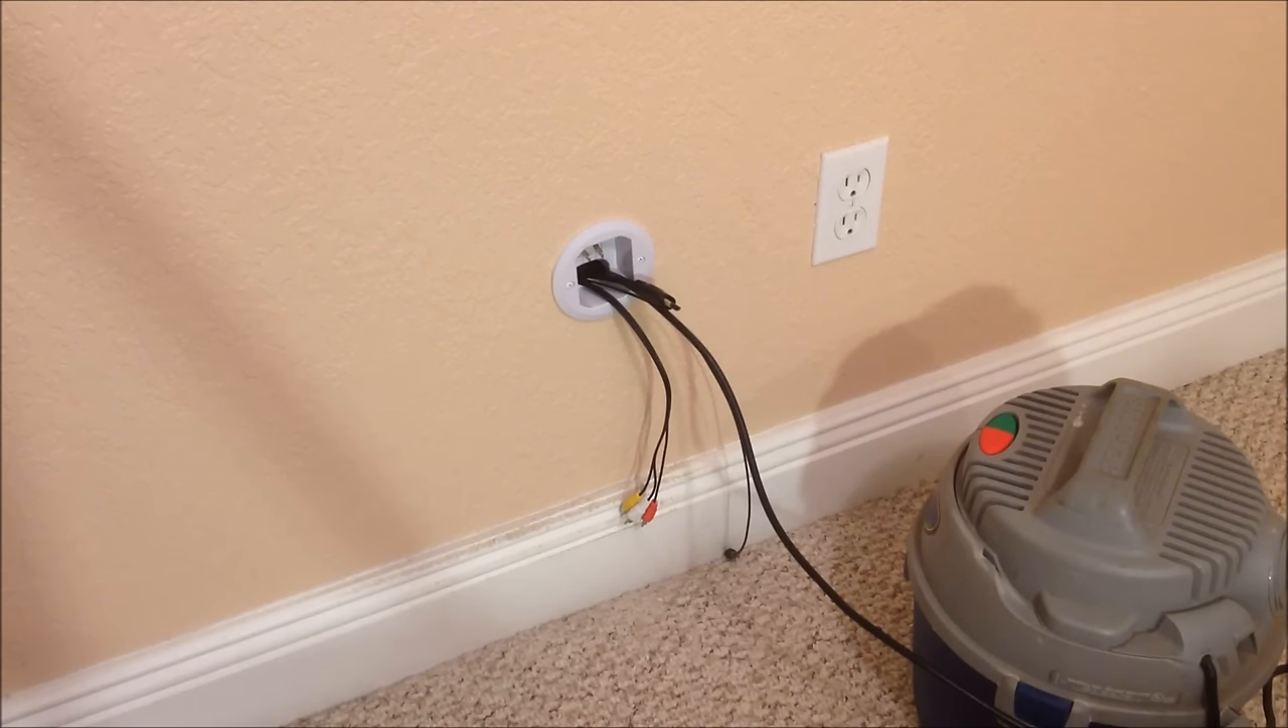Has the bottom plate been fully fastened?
Yes.